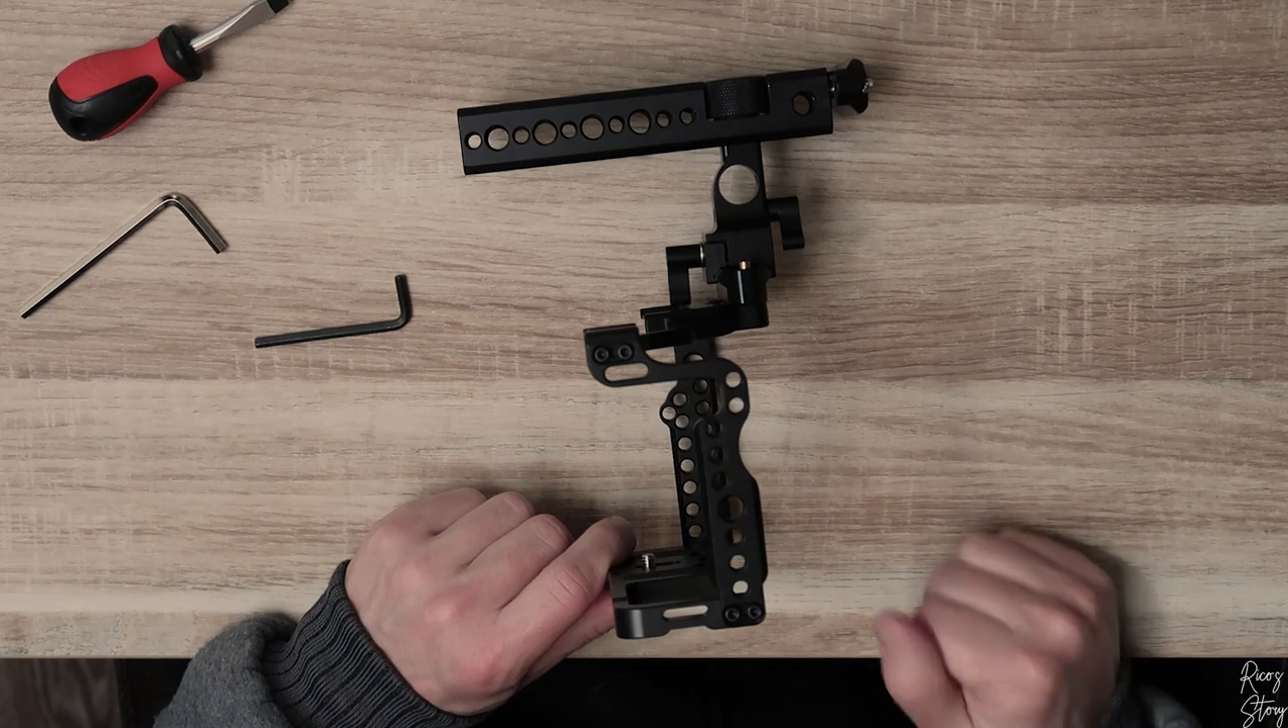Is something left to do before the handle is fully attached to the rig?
No.